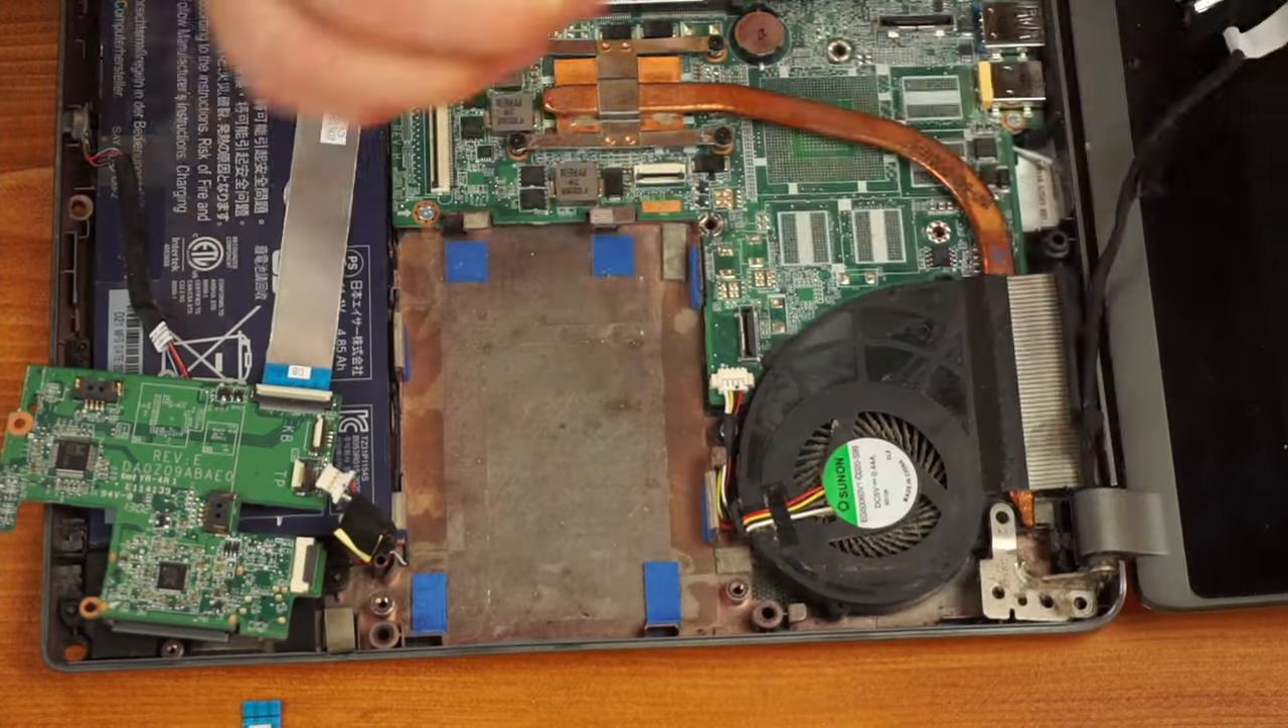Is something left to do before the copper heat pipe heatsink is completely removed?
Yes.